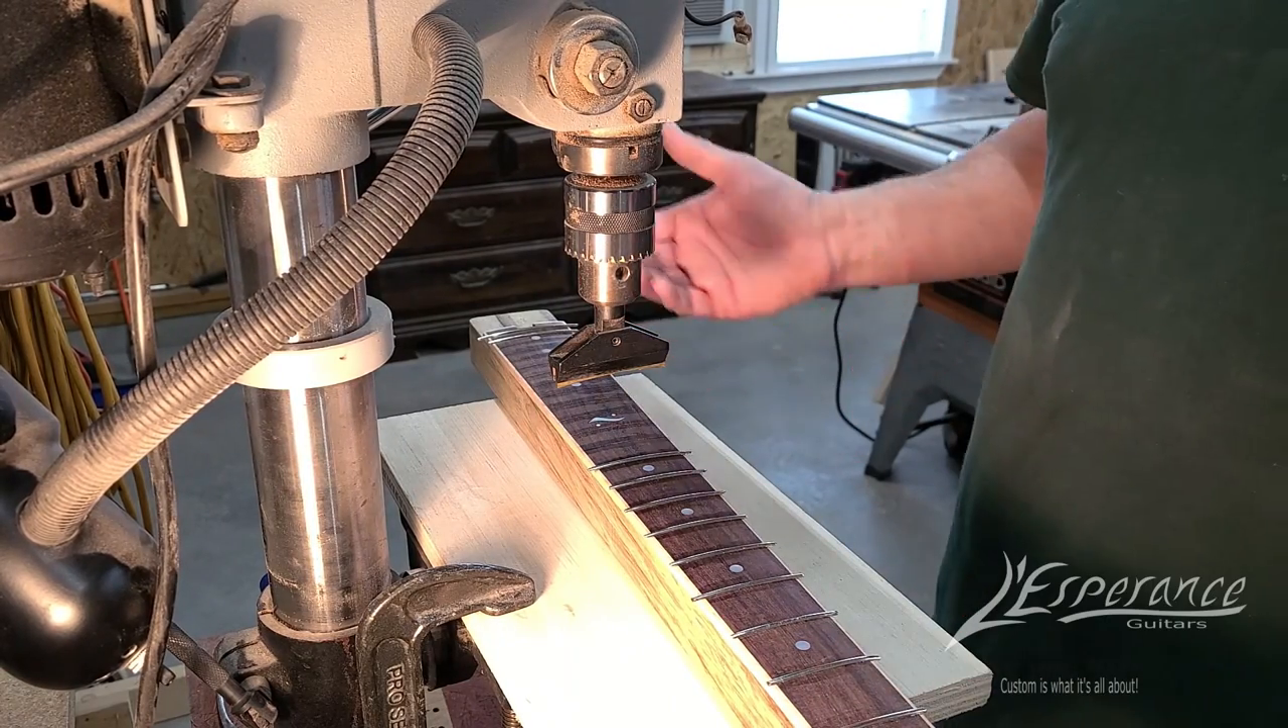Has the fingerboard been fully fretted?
No.